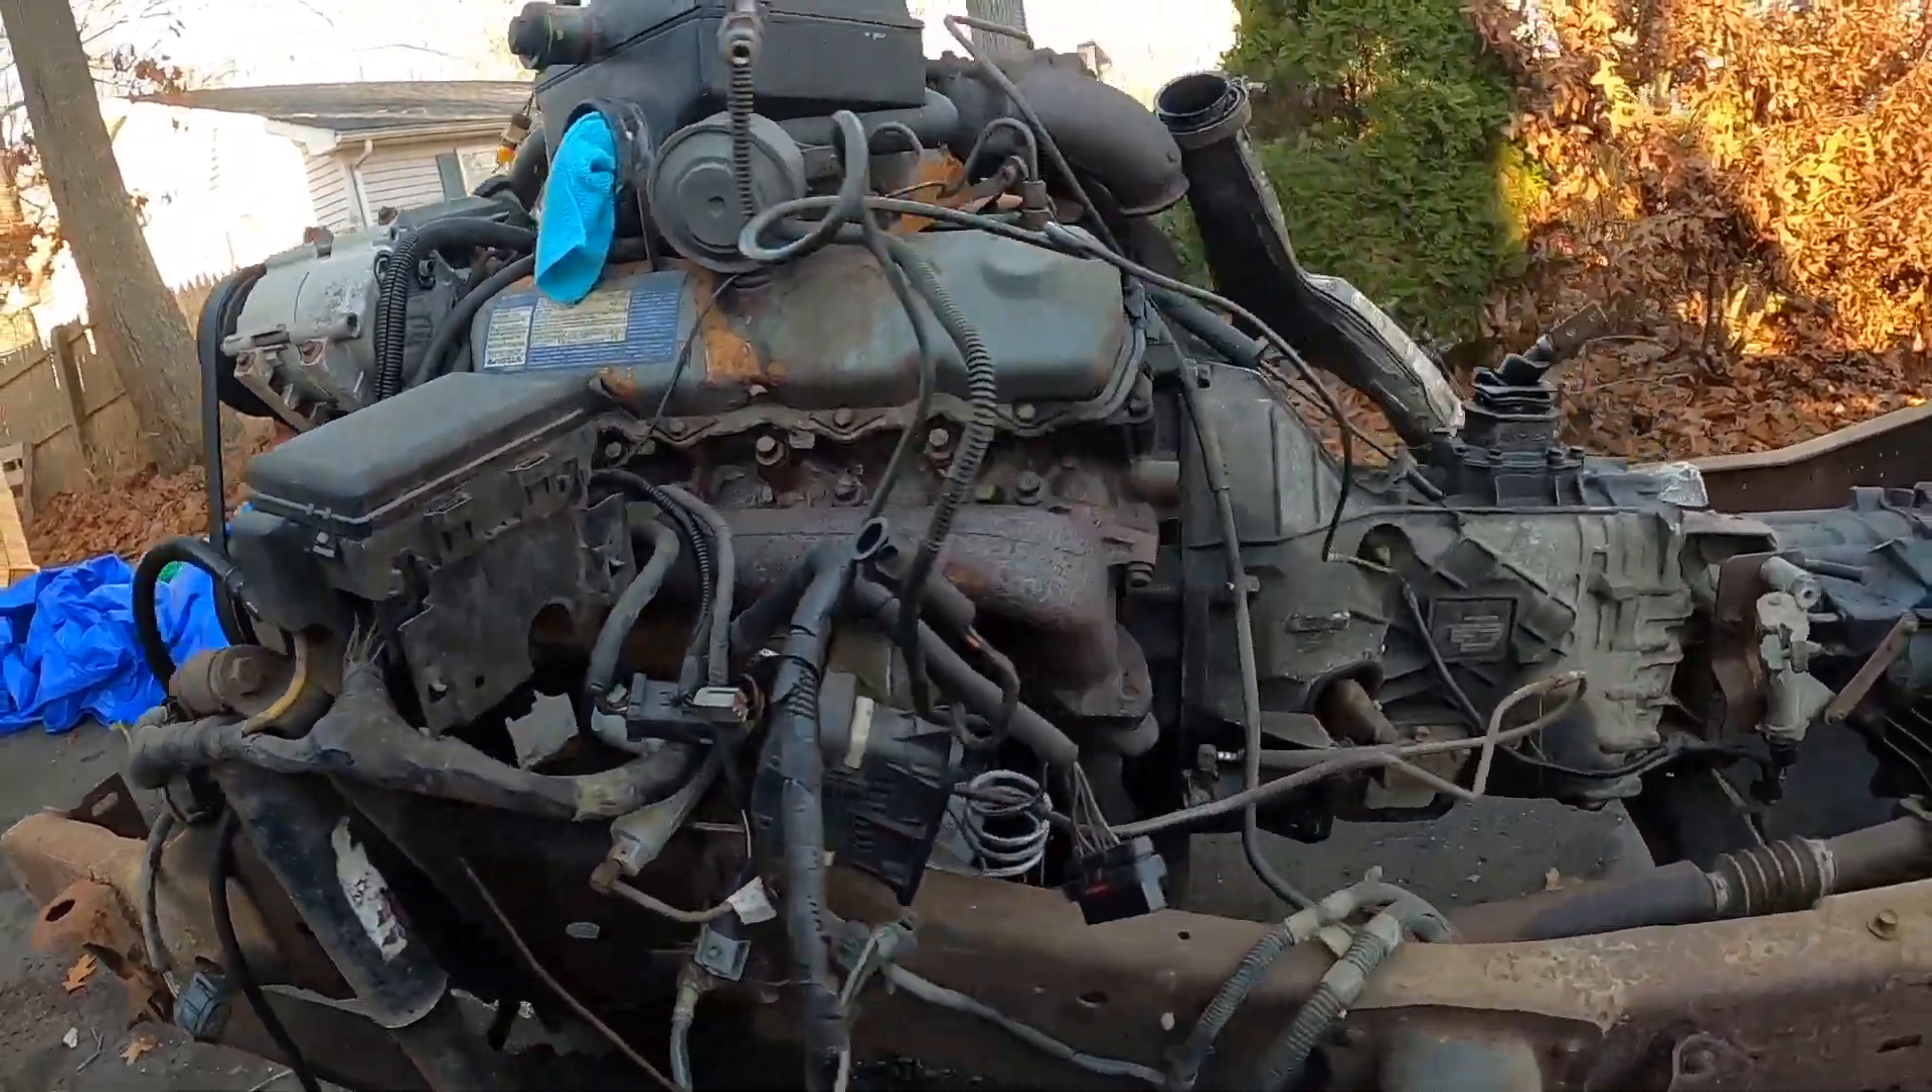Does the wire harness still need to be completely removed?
Yes.